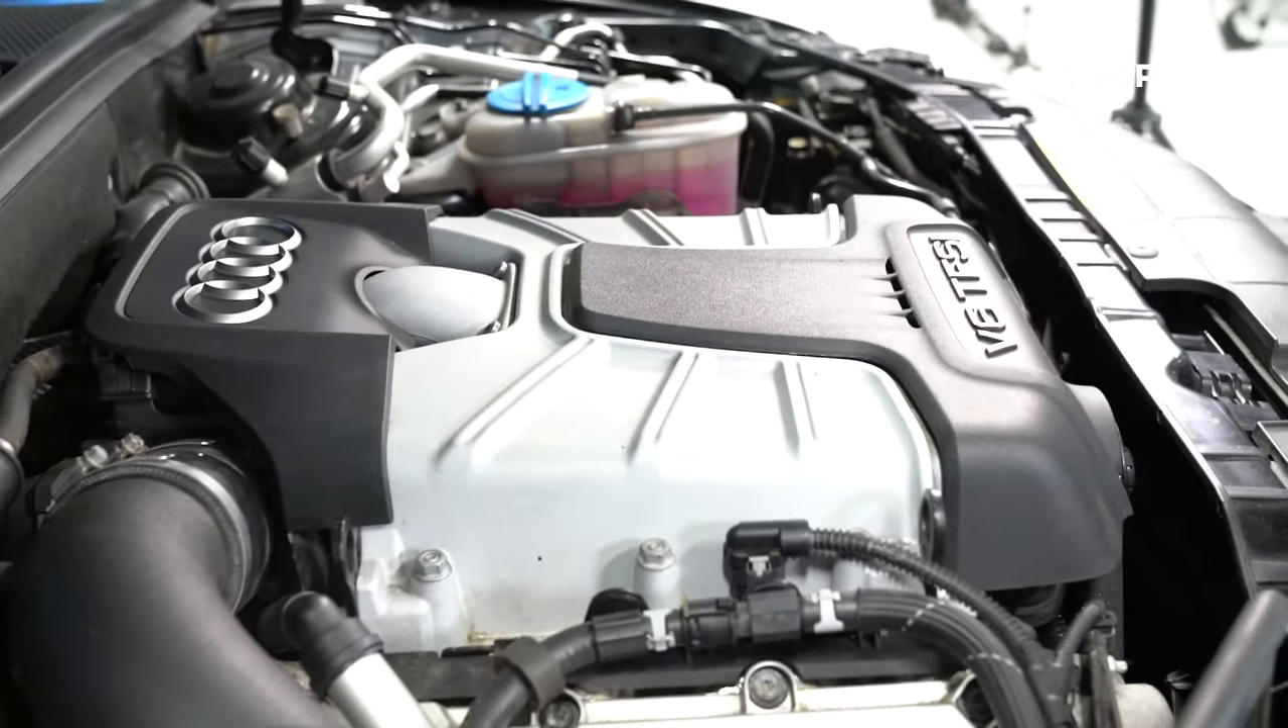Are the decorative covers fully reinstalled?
Yes.